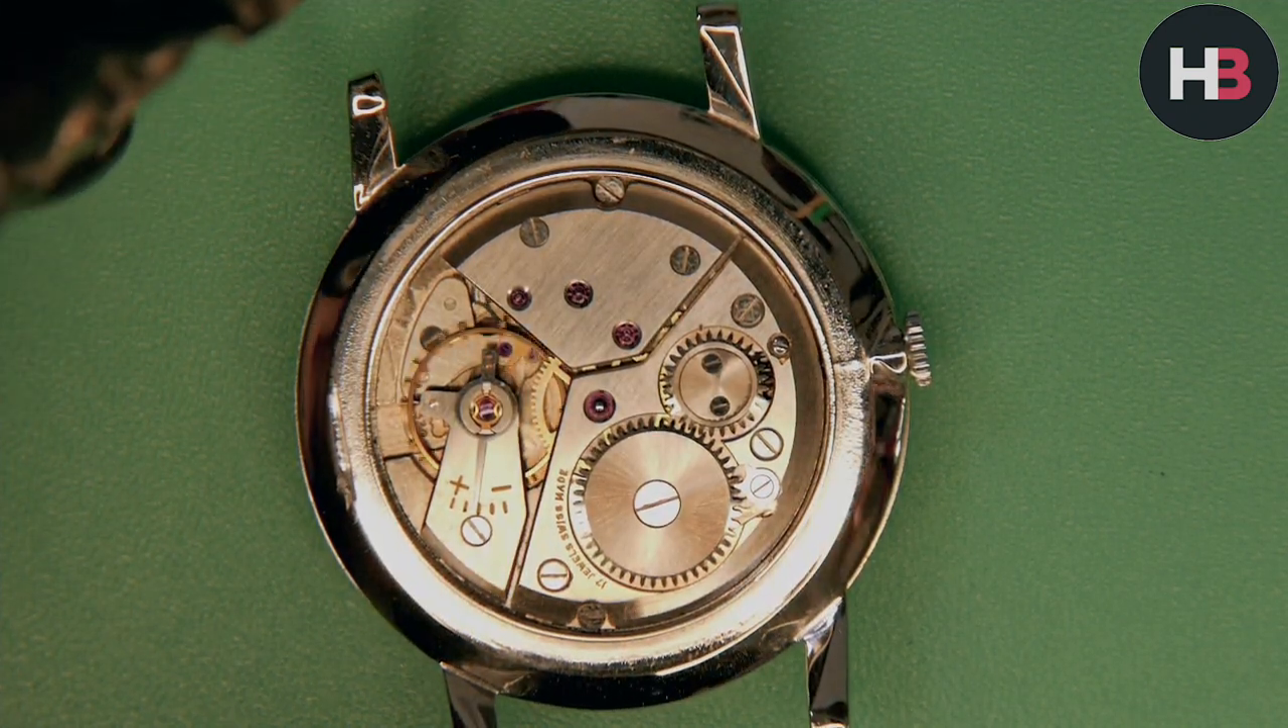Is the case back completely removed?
Yes.